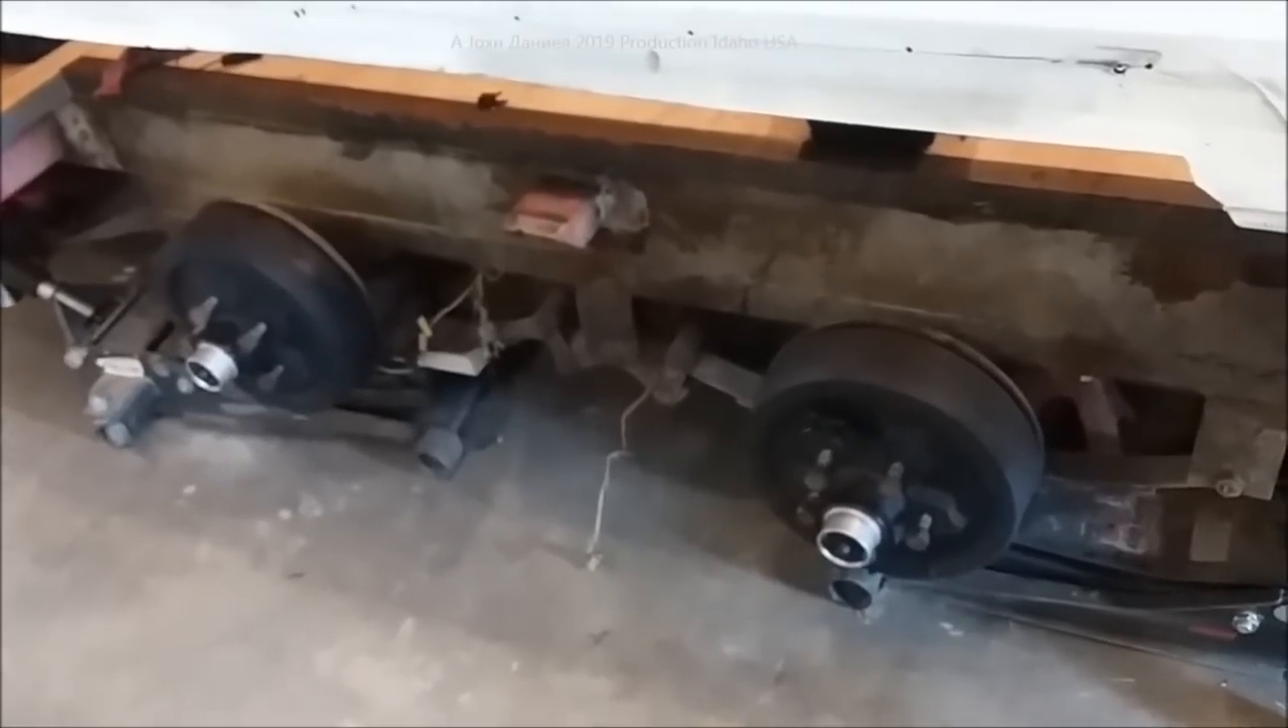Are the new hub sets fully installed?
Yes.